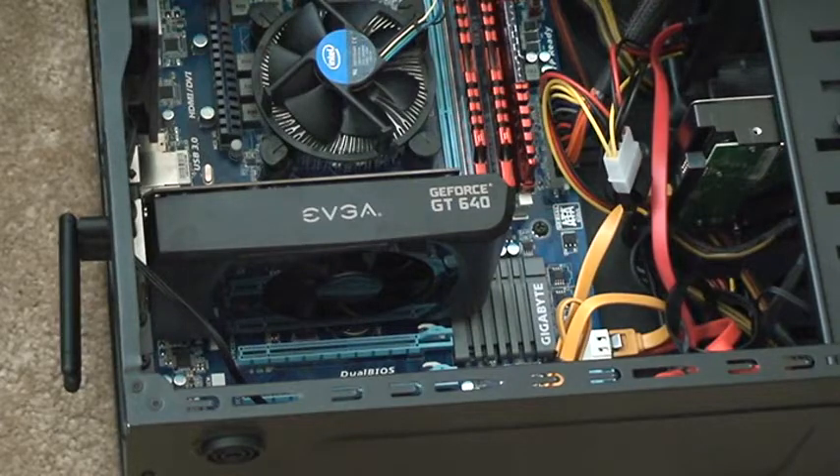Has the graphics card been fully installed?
Yes.